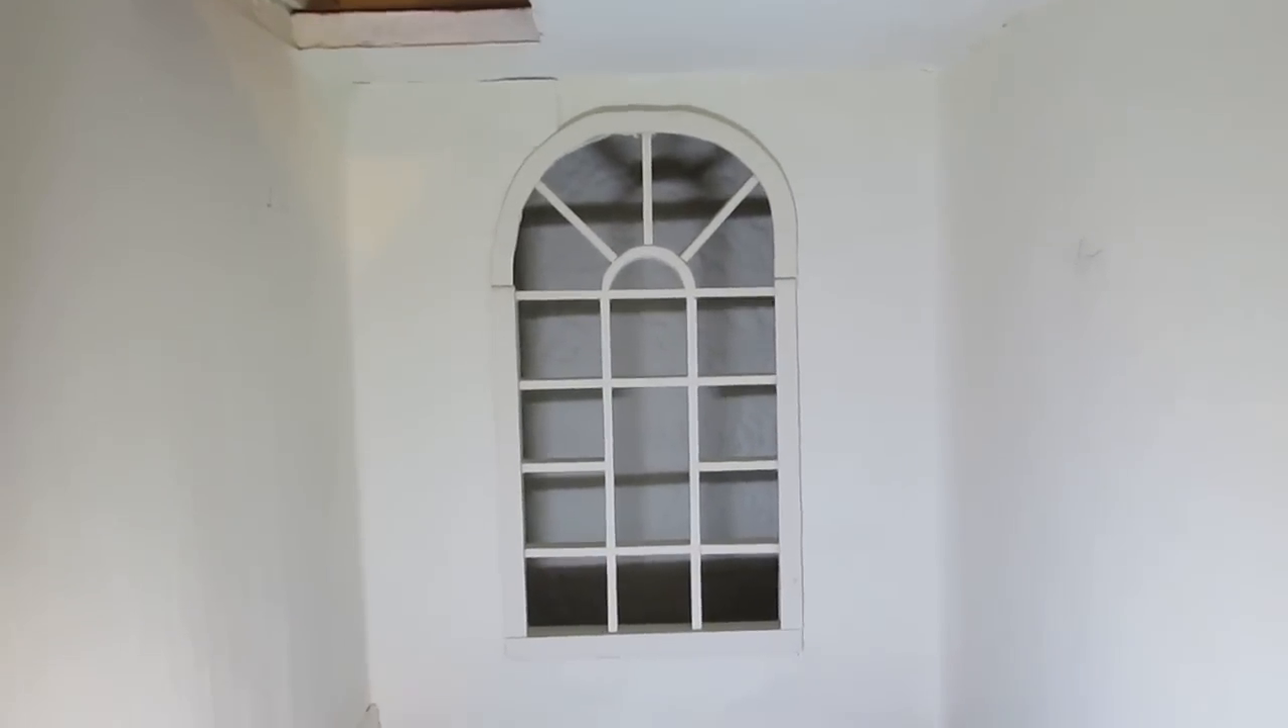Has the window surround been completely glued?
Yes.